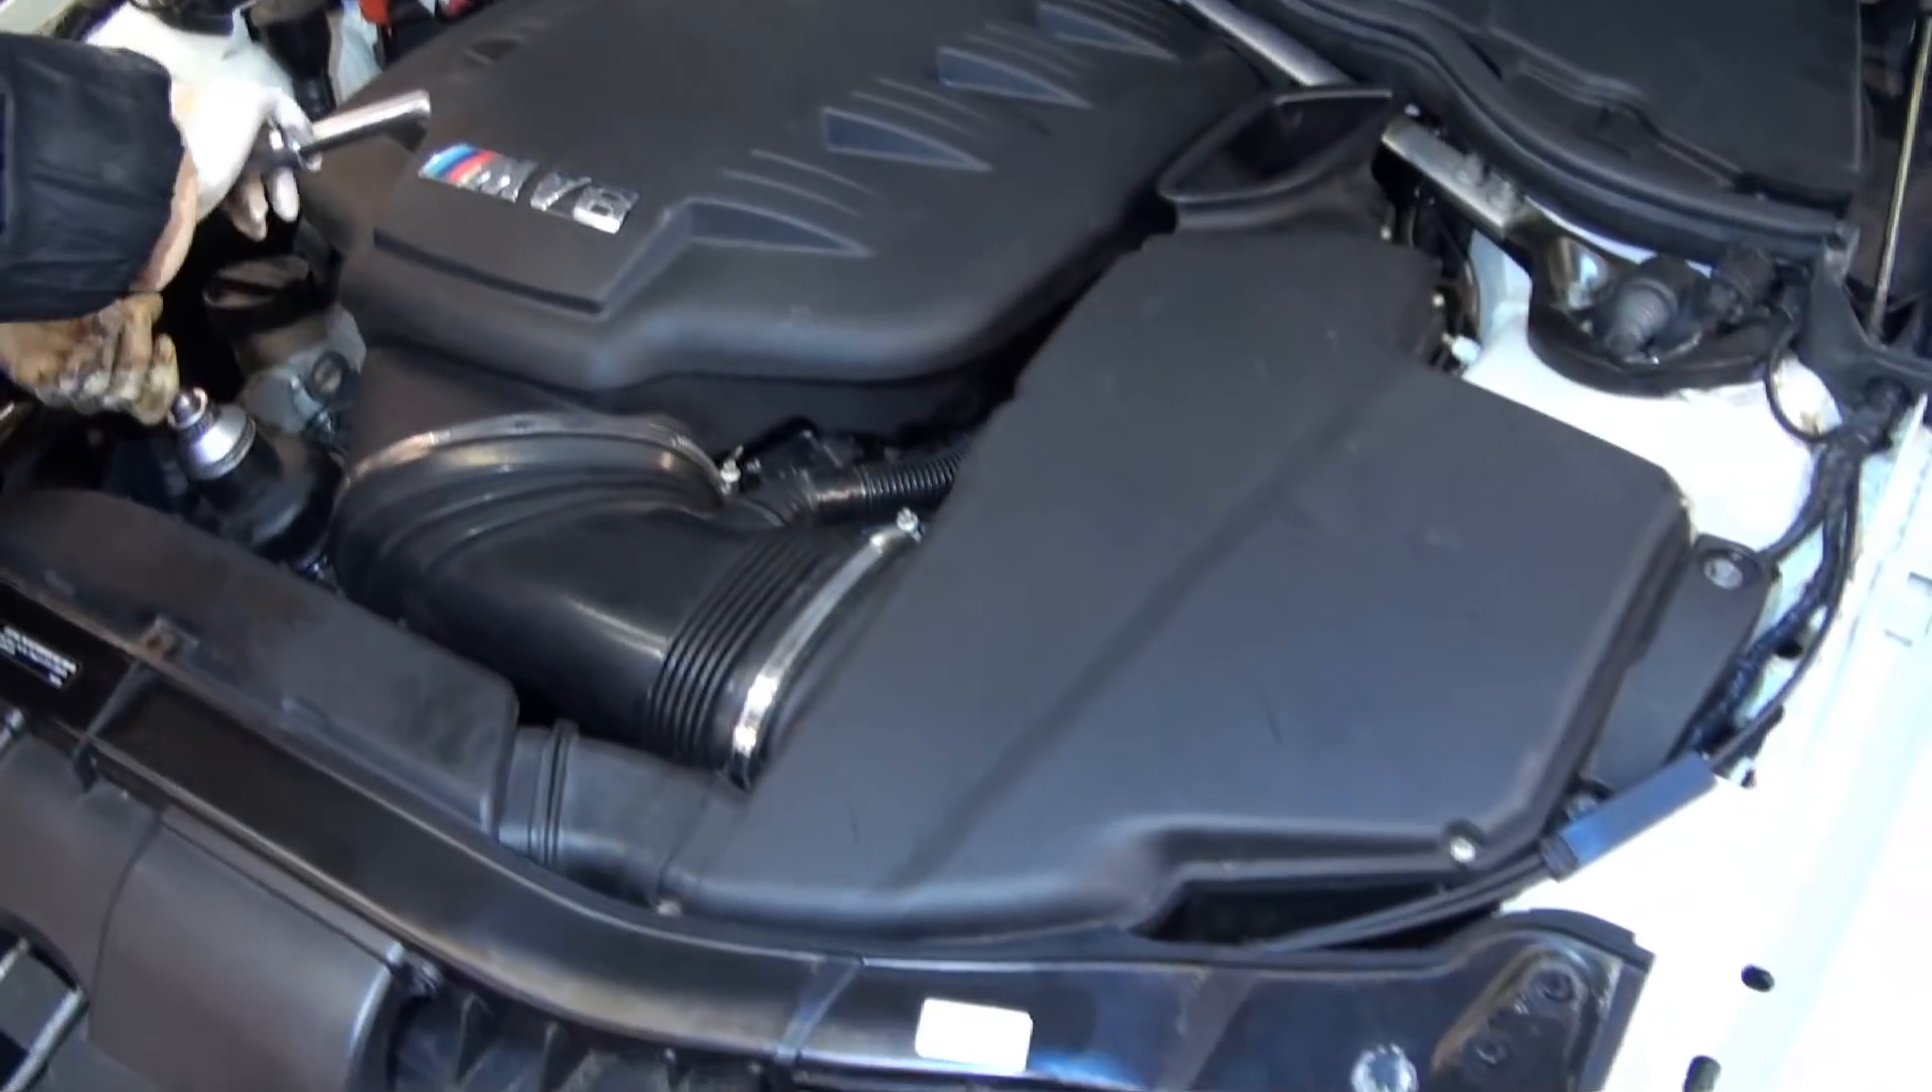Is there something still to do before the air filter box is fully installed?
No.